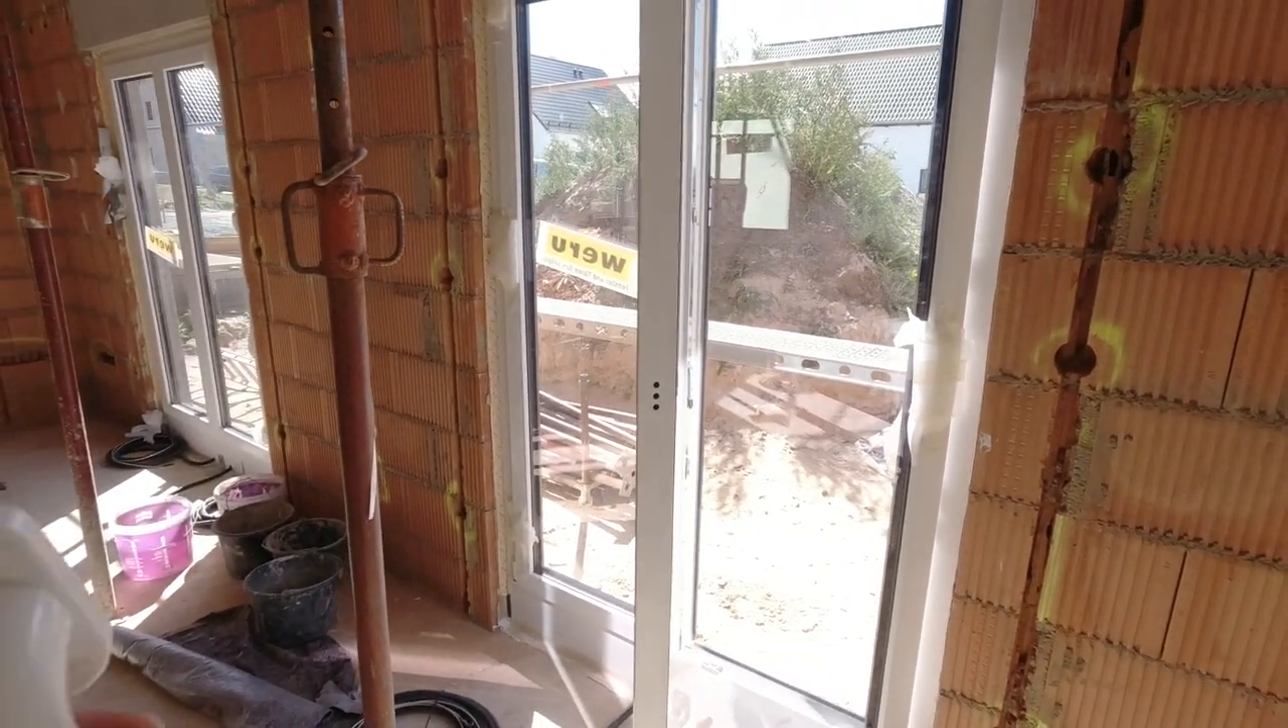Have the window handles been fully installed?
No.